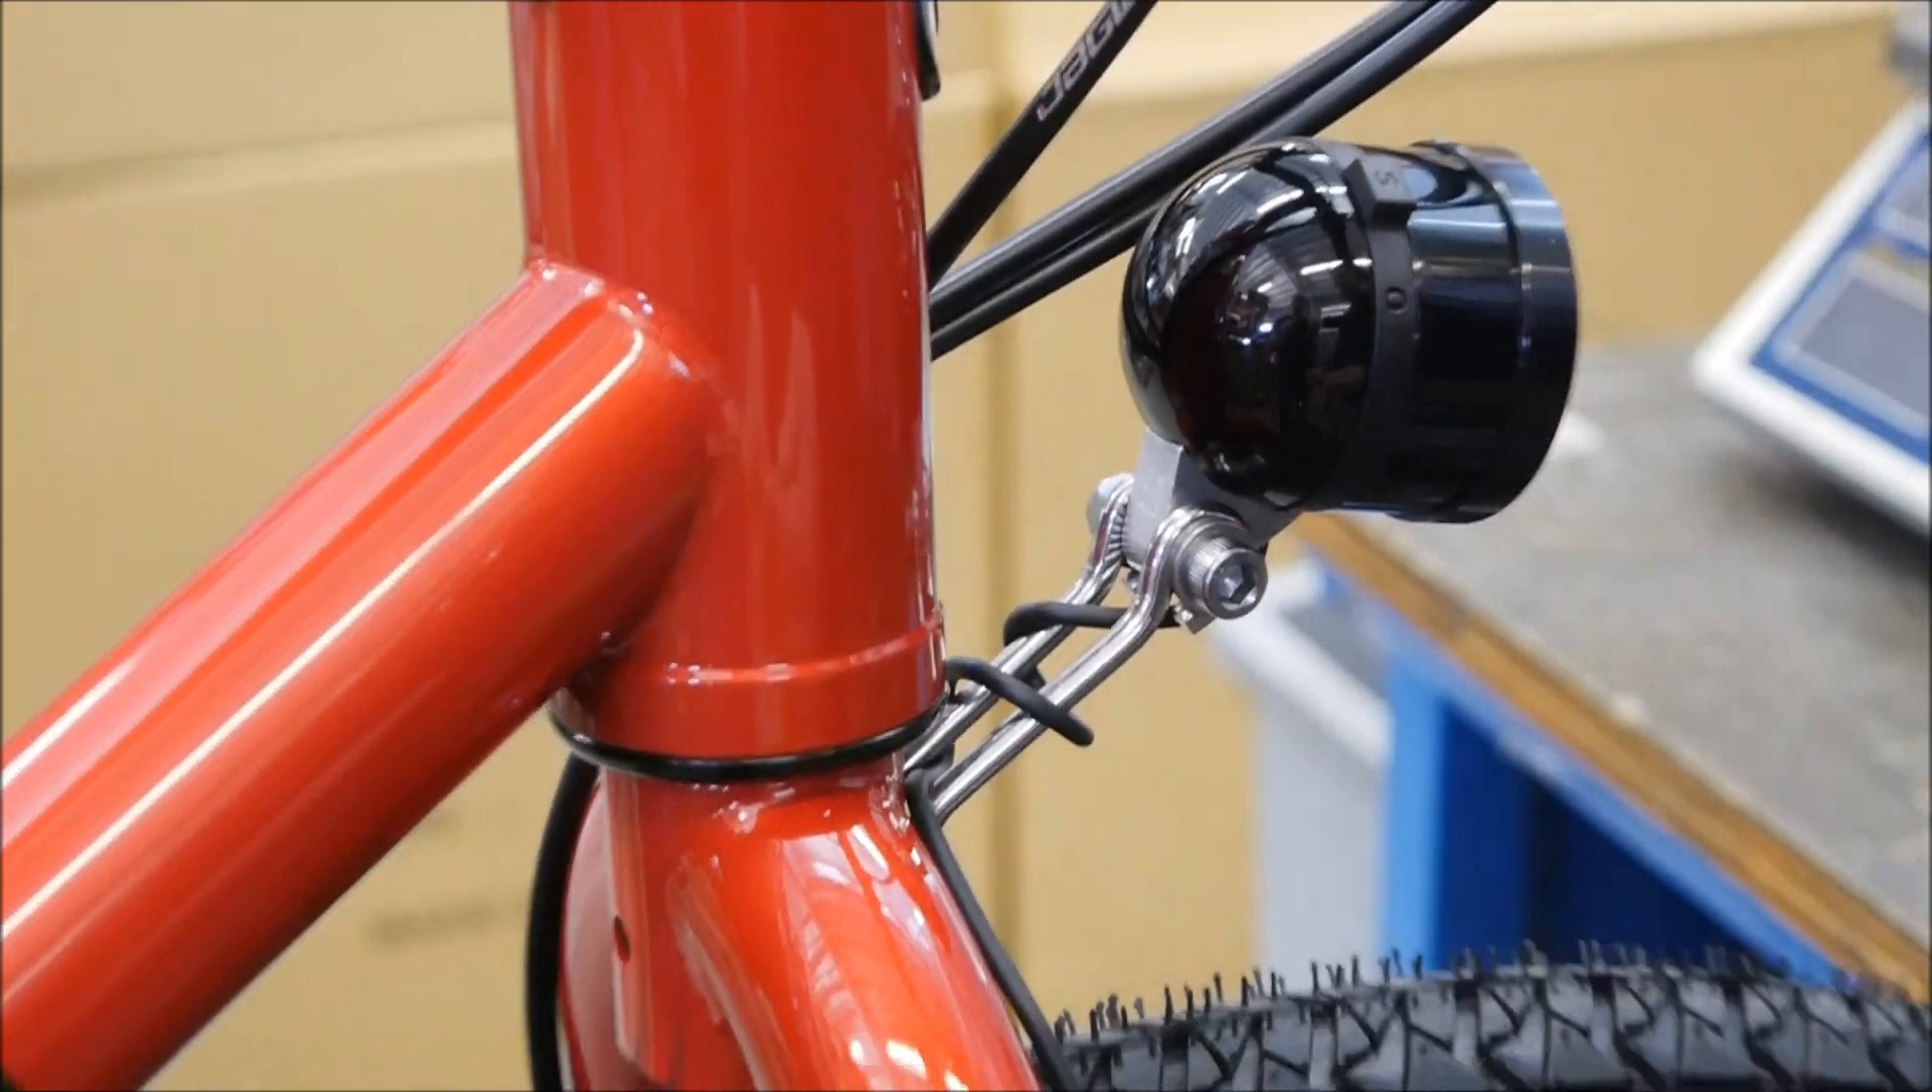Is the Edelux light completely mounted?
Yes.